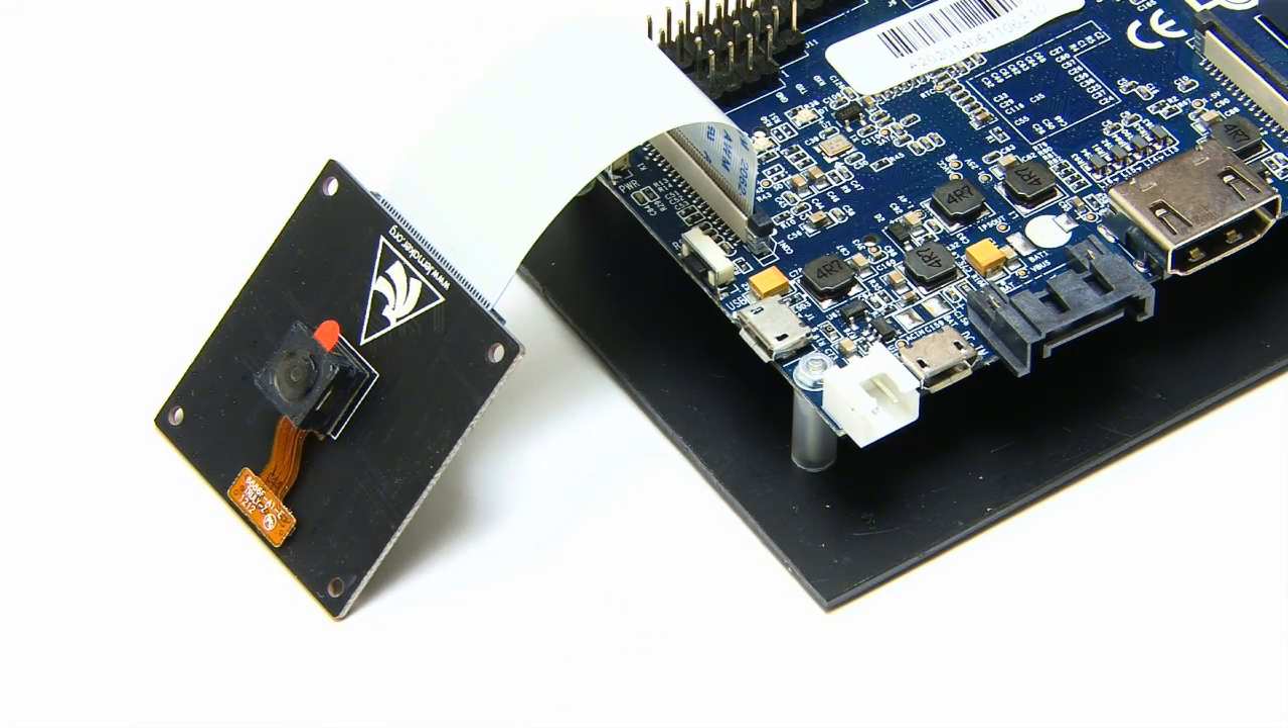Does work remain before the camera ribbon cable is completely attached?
No.